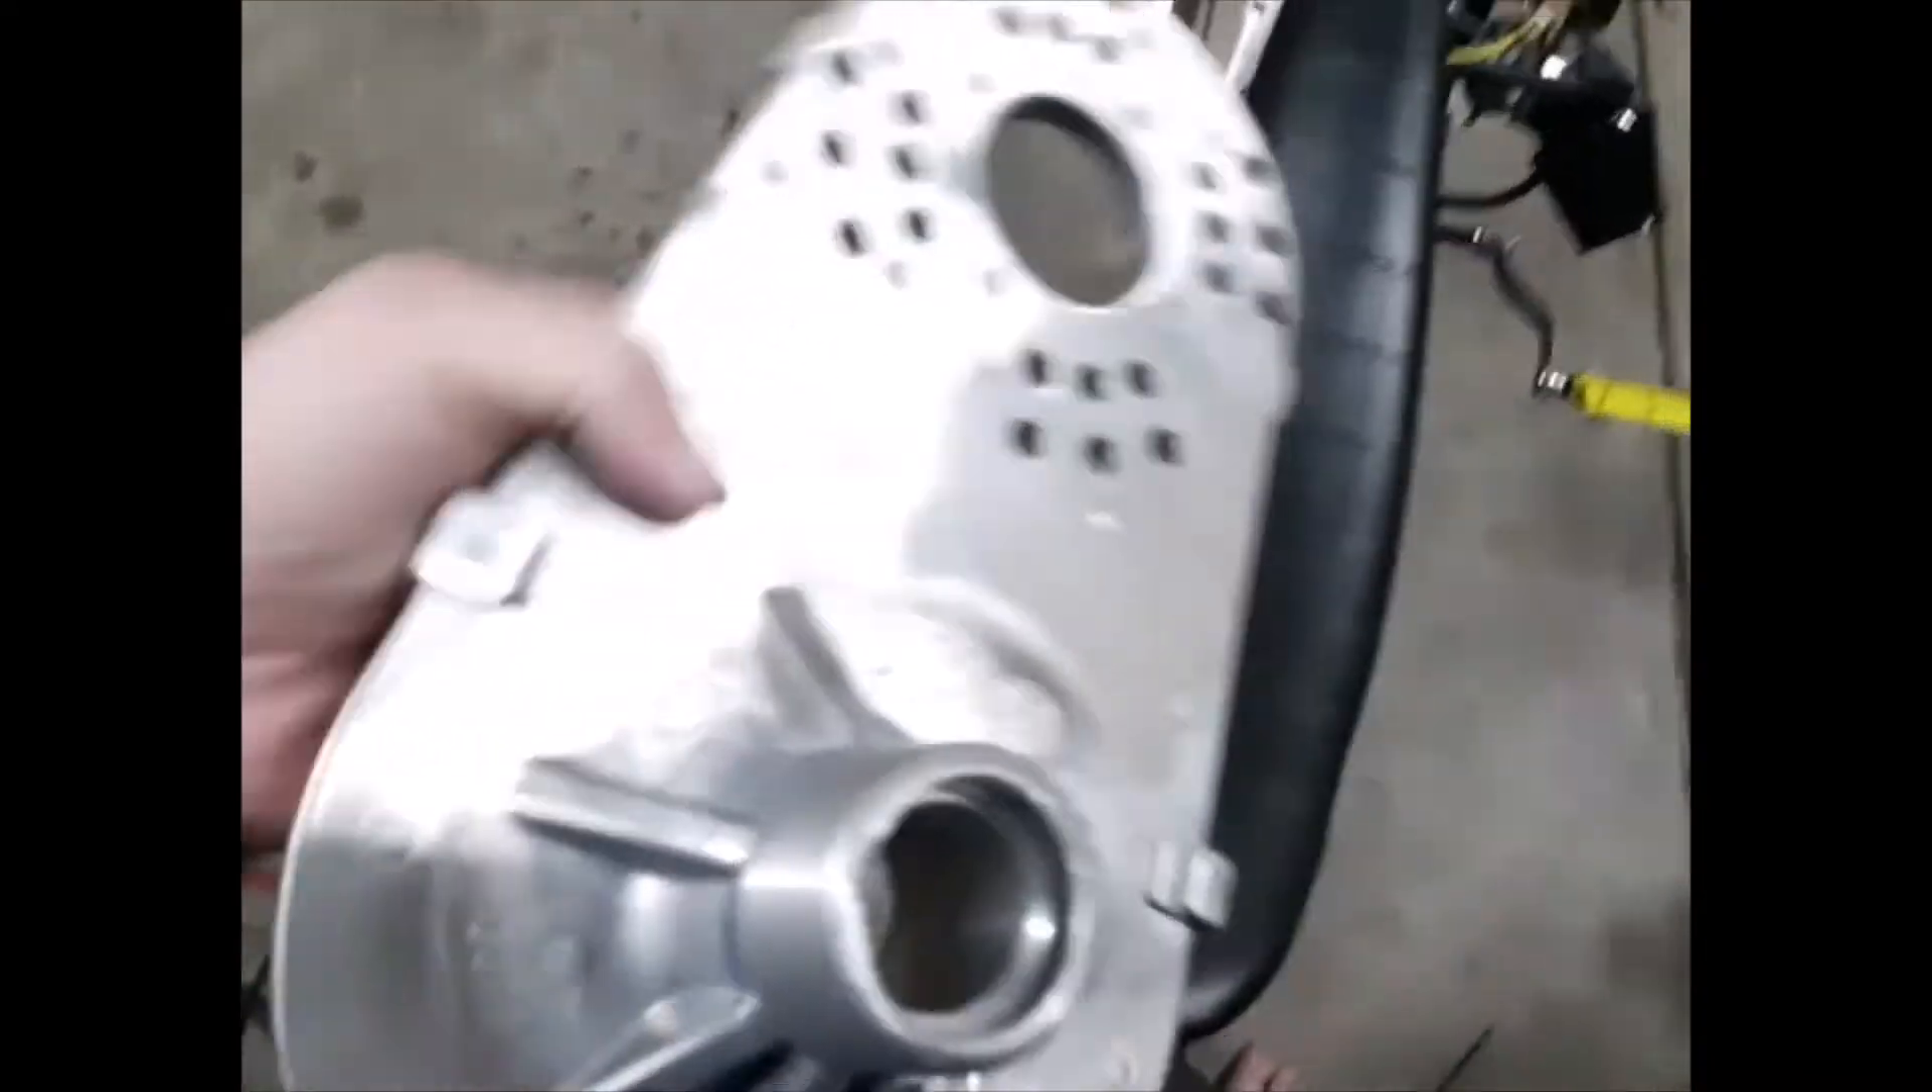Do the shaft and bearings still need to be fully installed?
Yes.